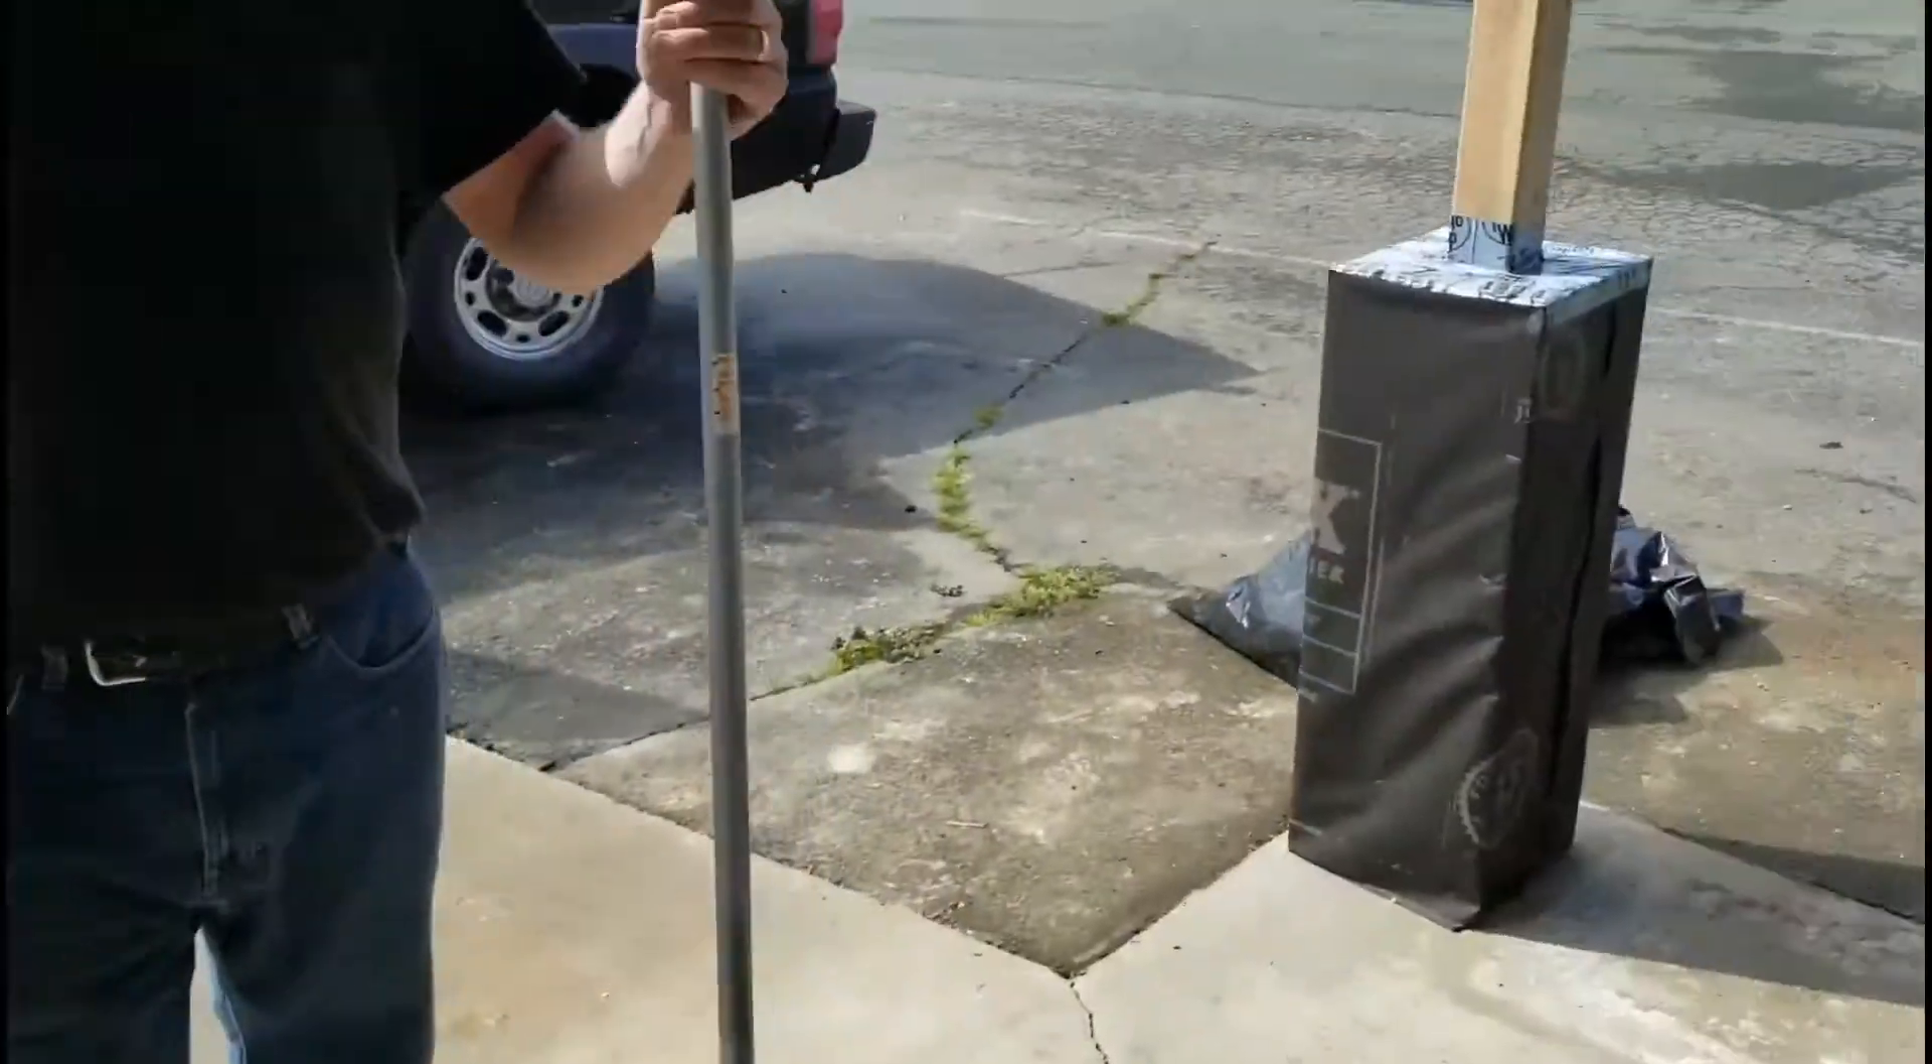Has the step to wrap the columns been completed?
Yes.